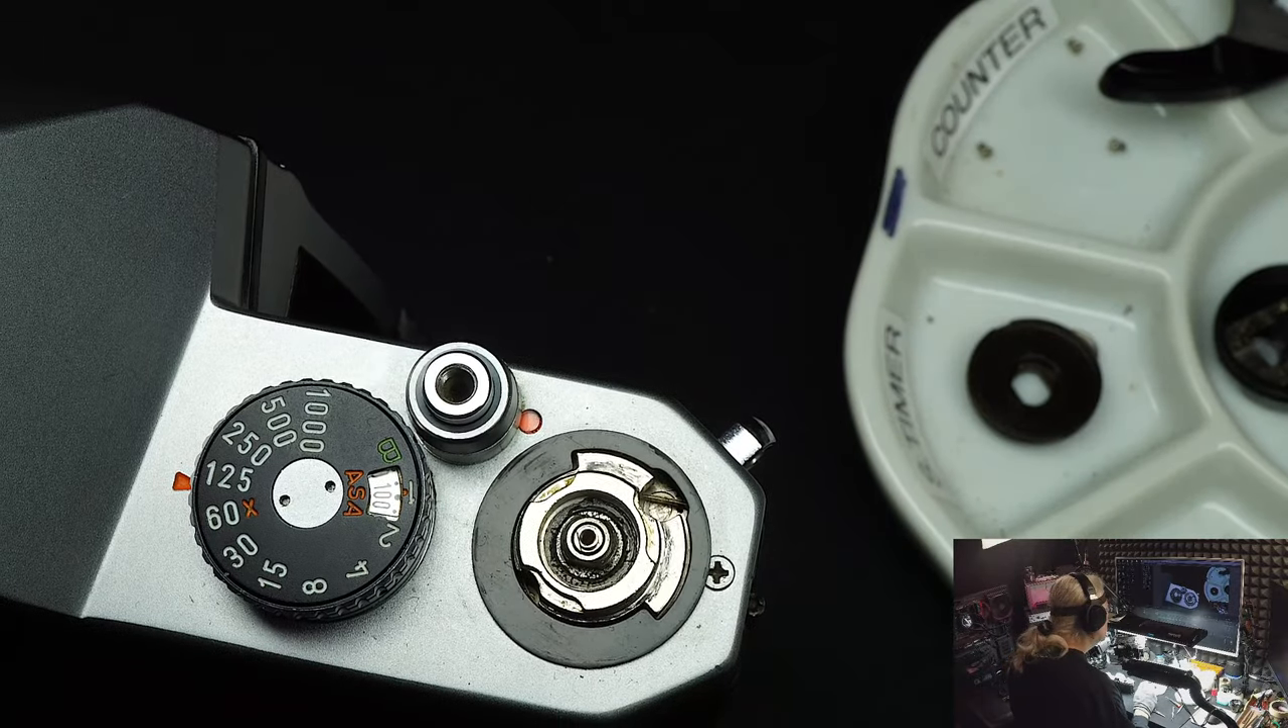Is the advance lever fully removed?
Yes.